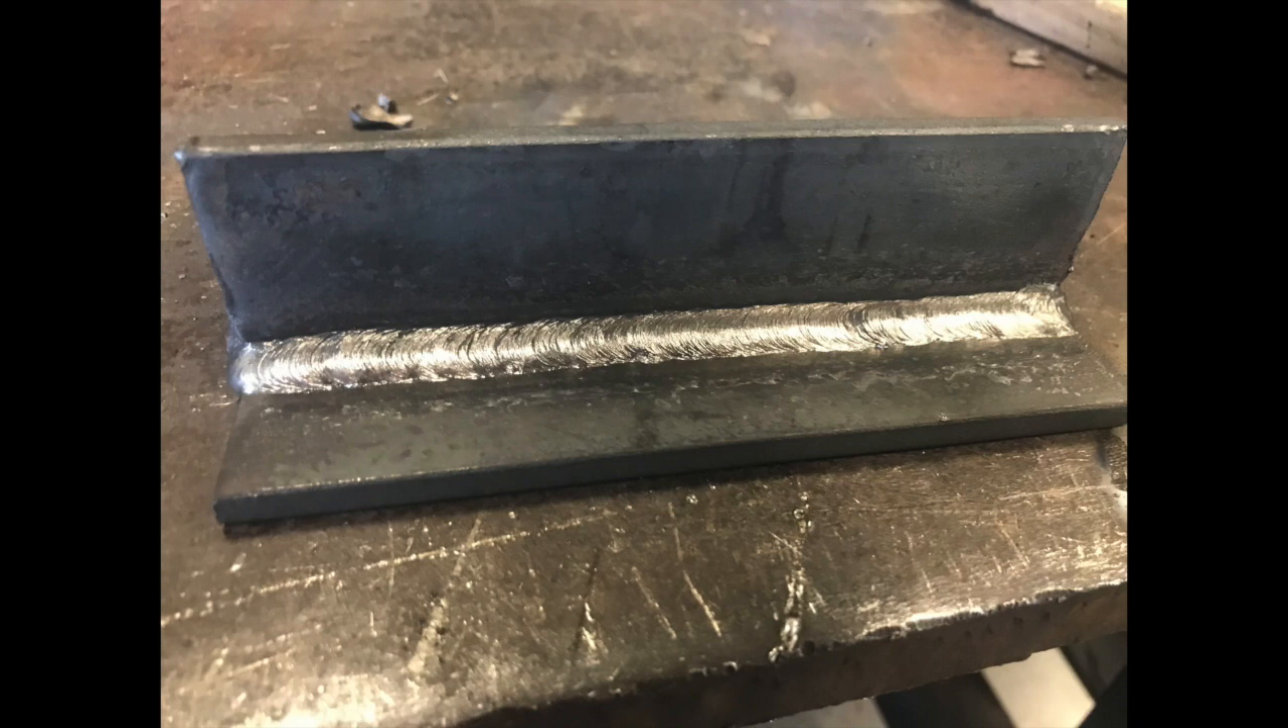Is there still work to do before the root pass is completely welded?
No.